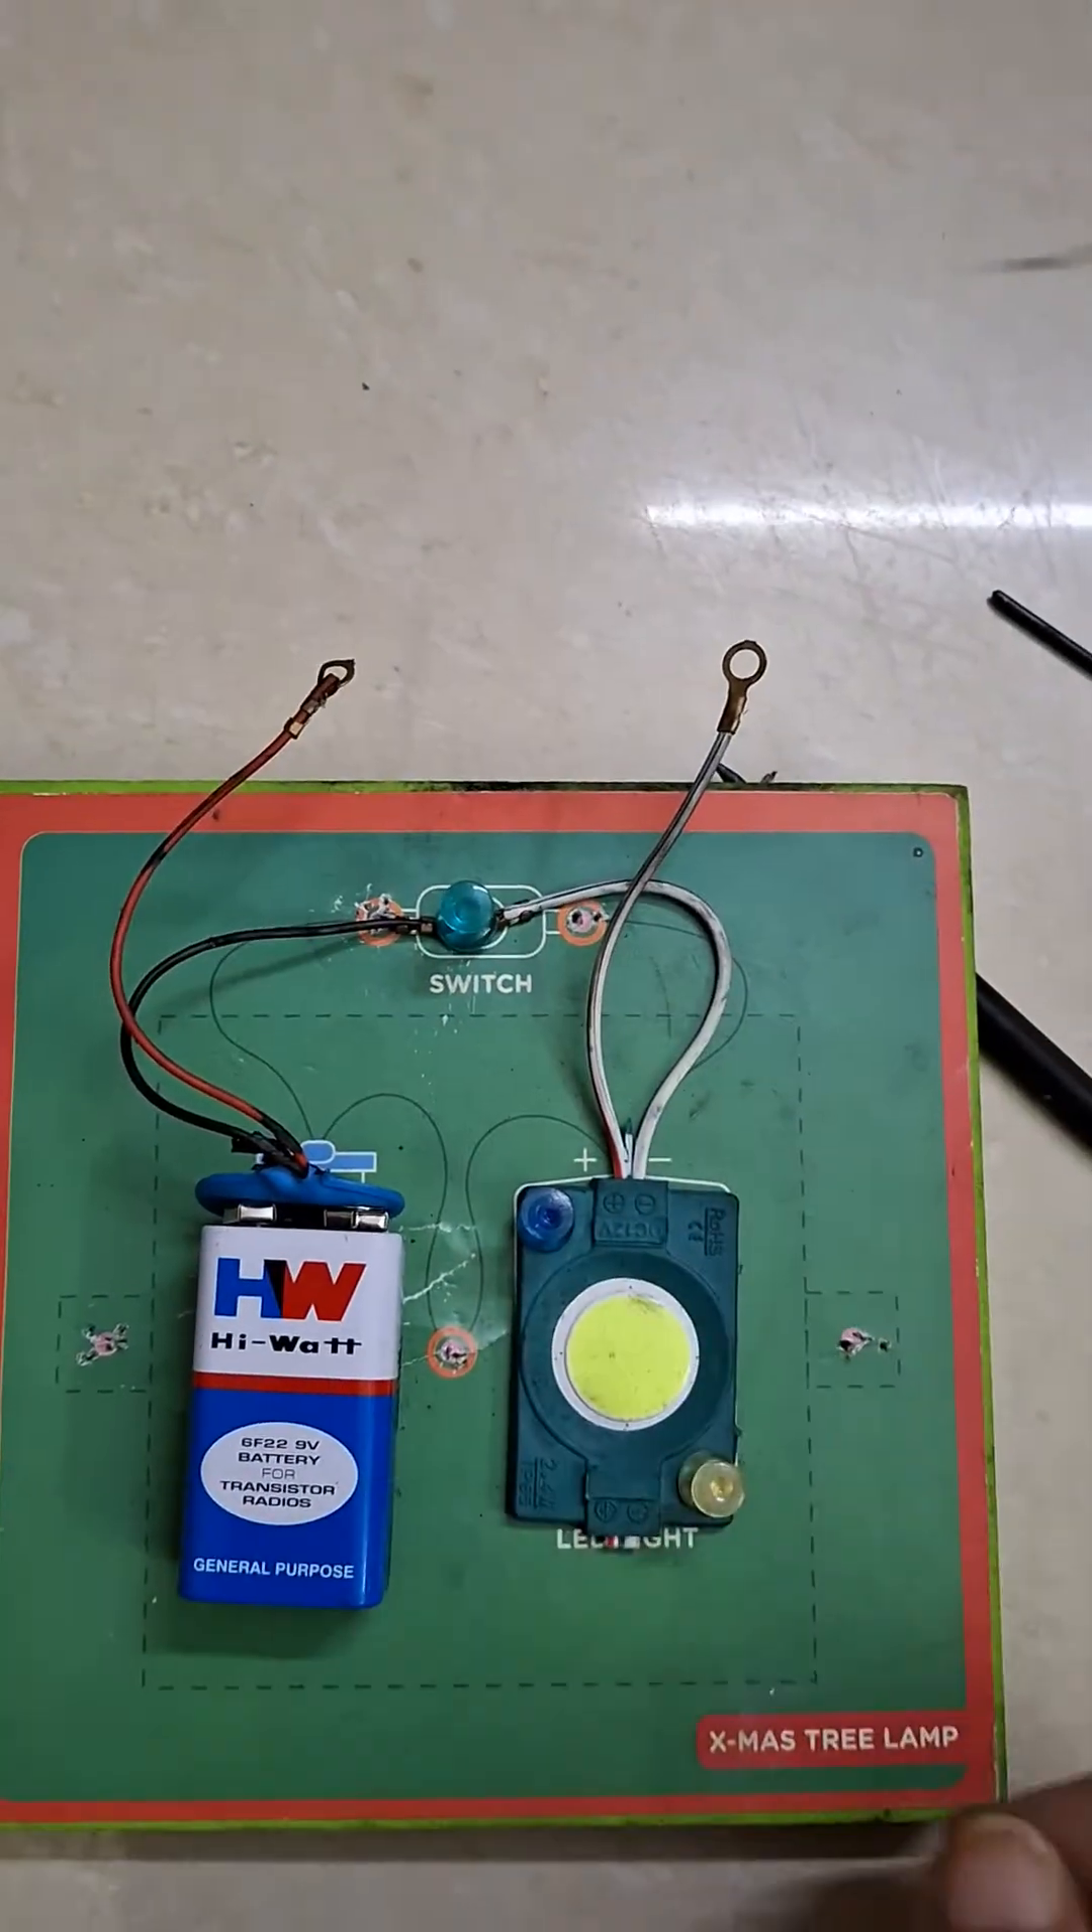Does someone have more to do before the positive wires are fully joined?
Yes.